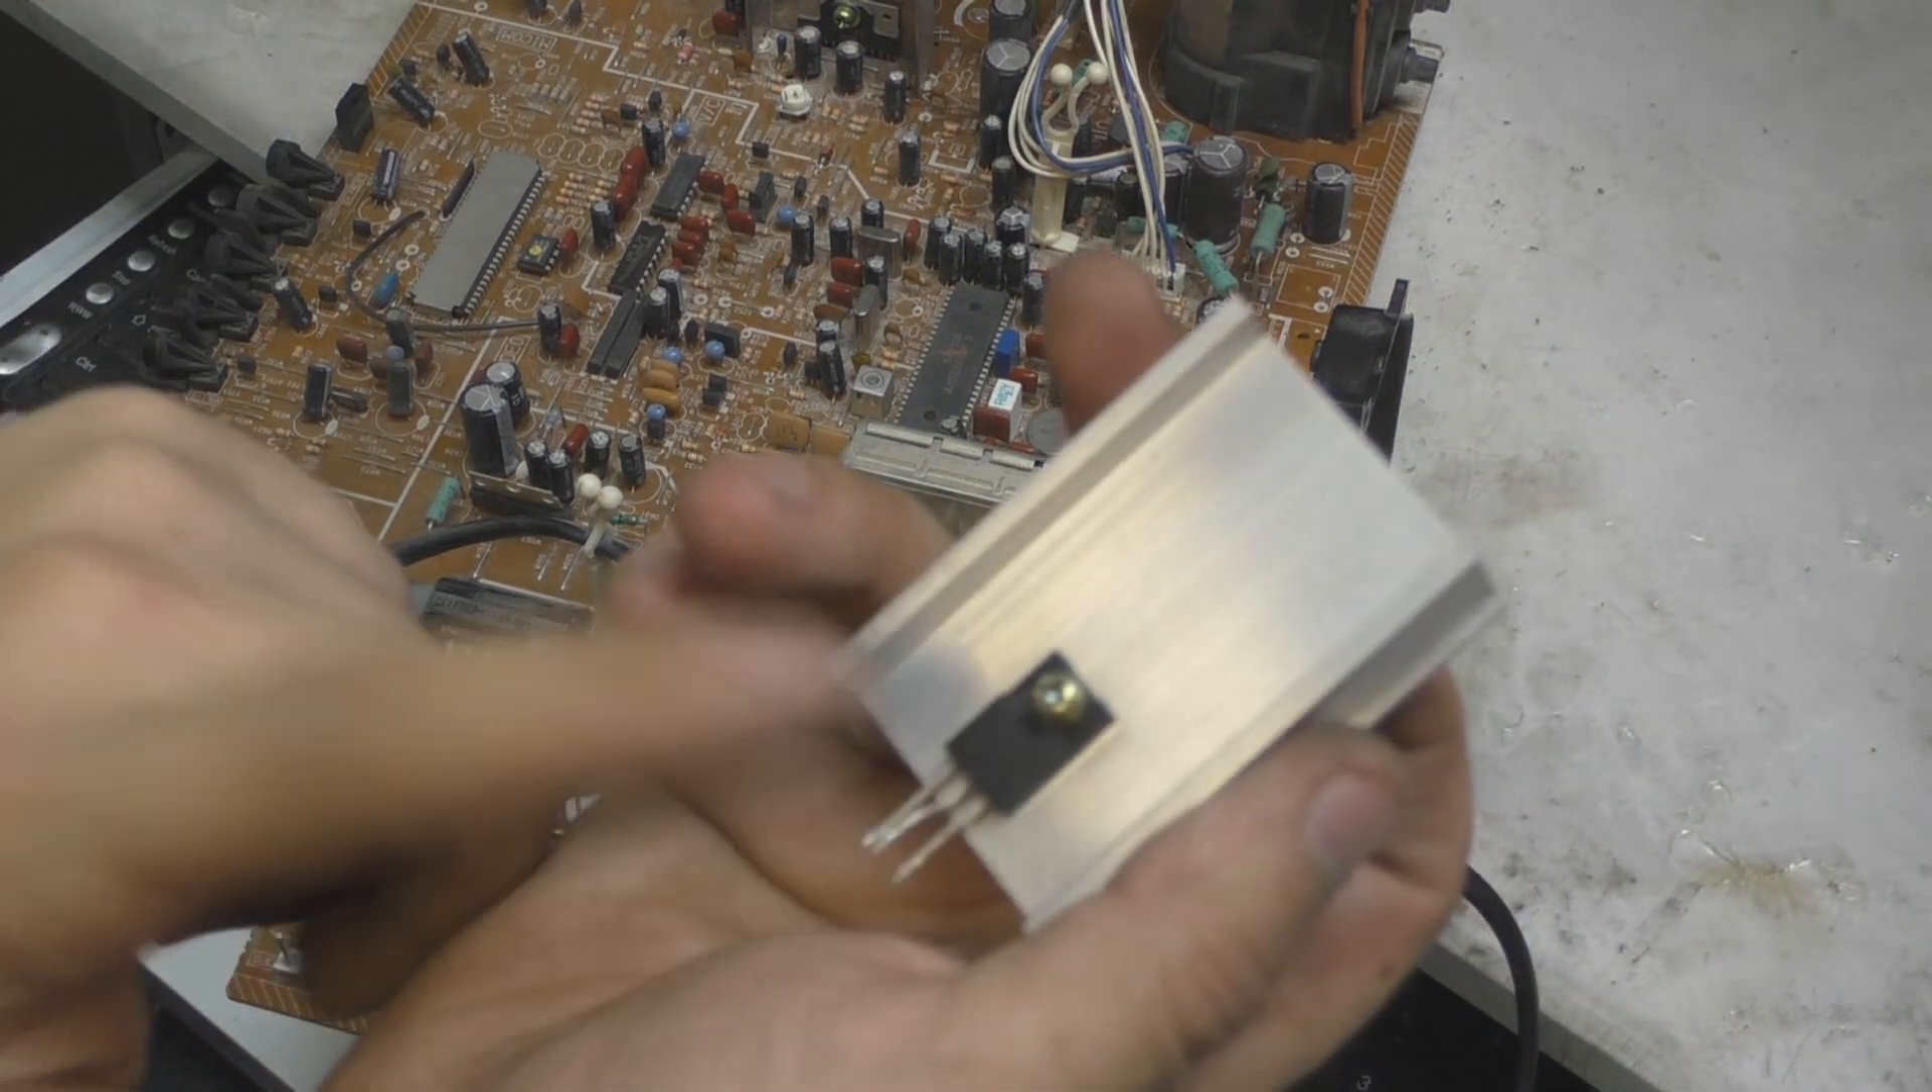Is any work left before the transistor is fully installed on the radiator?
No.